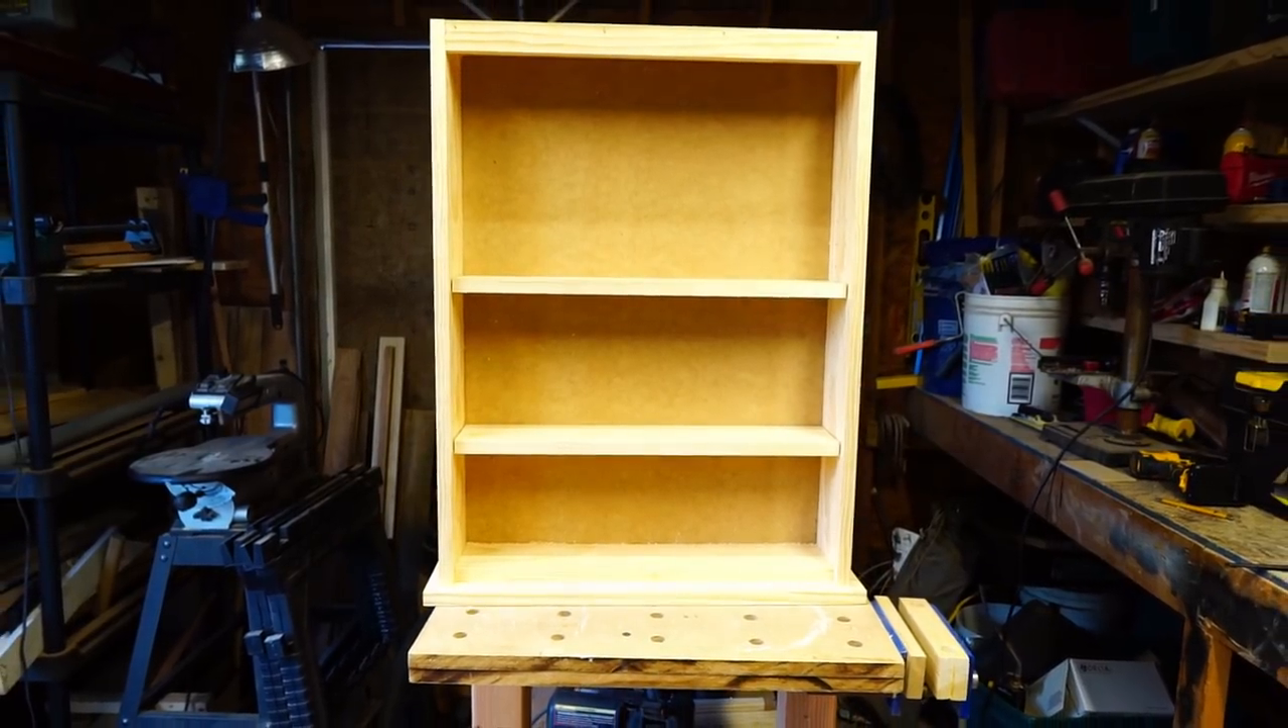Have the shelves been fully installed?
Yes.